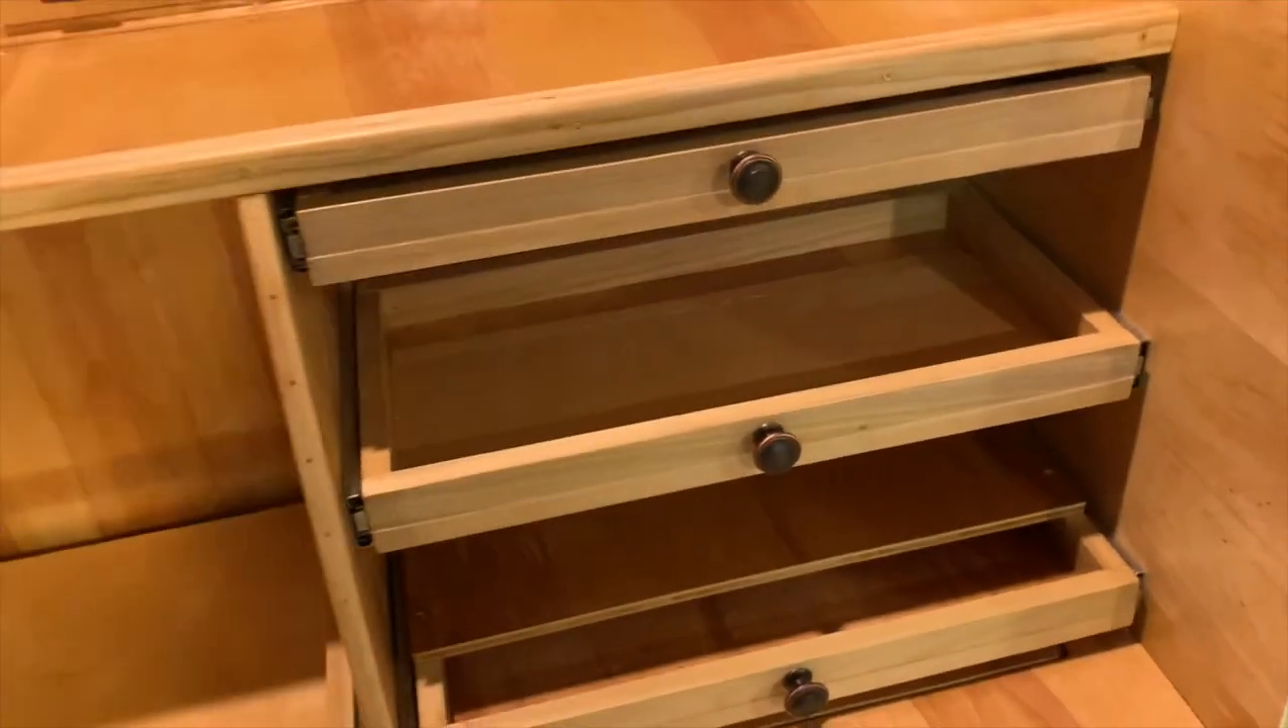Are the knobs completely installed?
Yes.